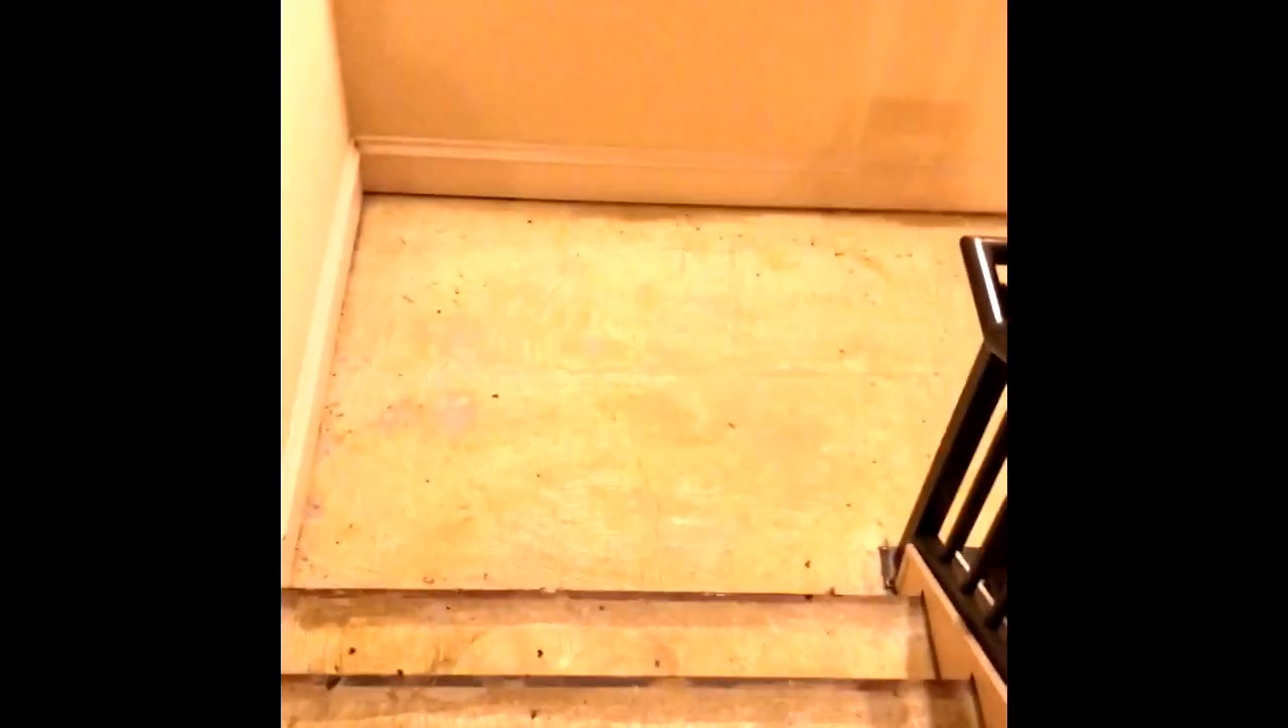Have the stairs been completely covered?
No.